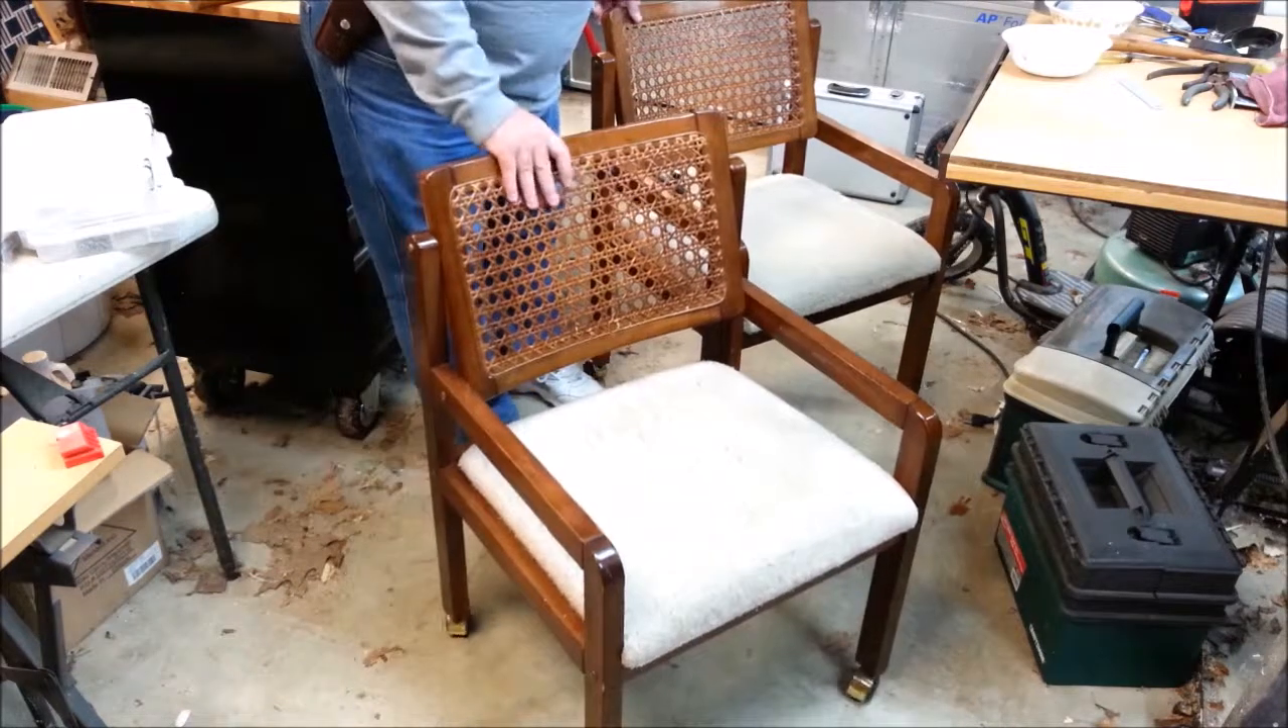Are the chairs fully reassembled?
Yes.